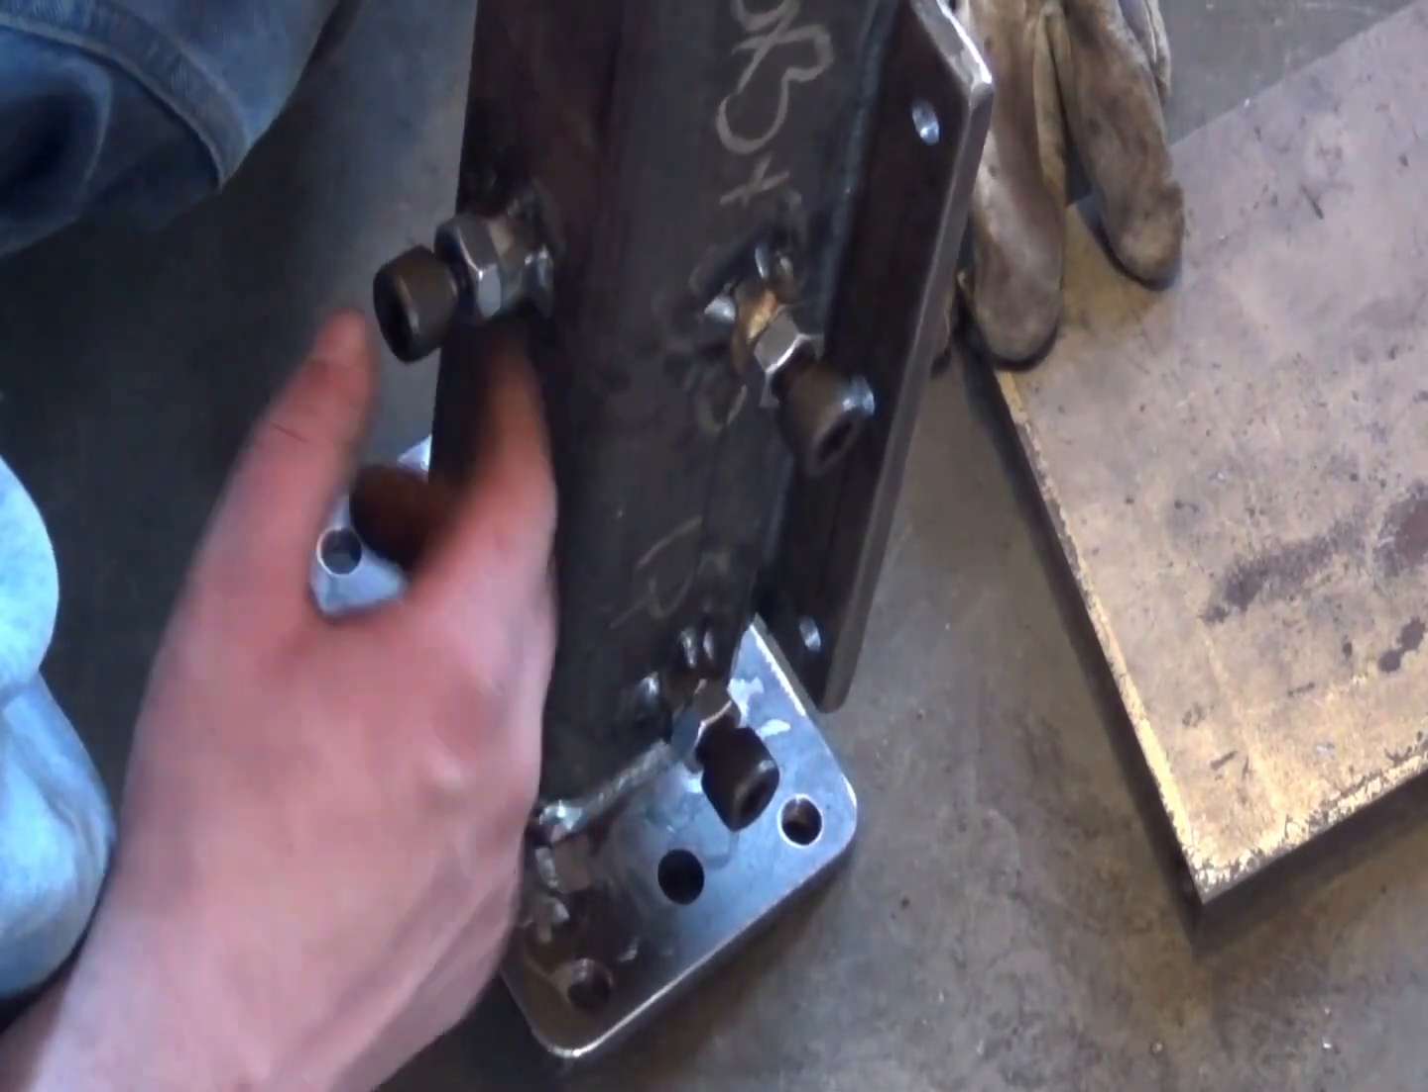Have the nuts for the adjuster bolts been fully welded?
Yes.